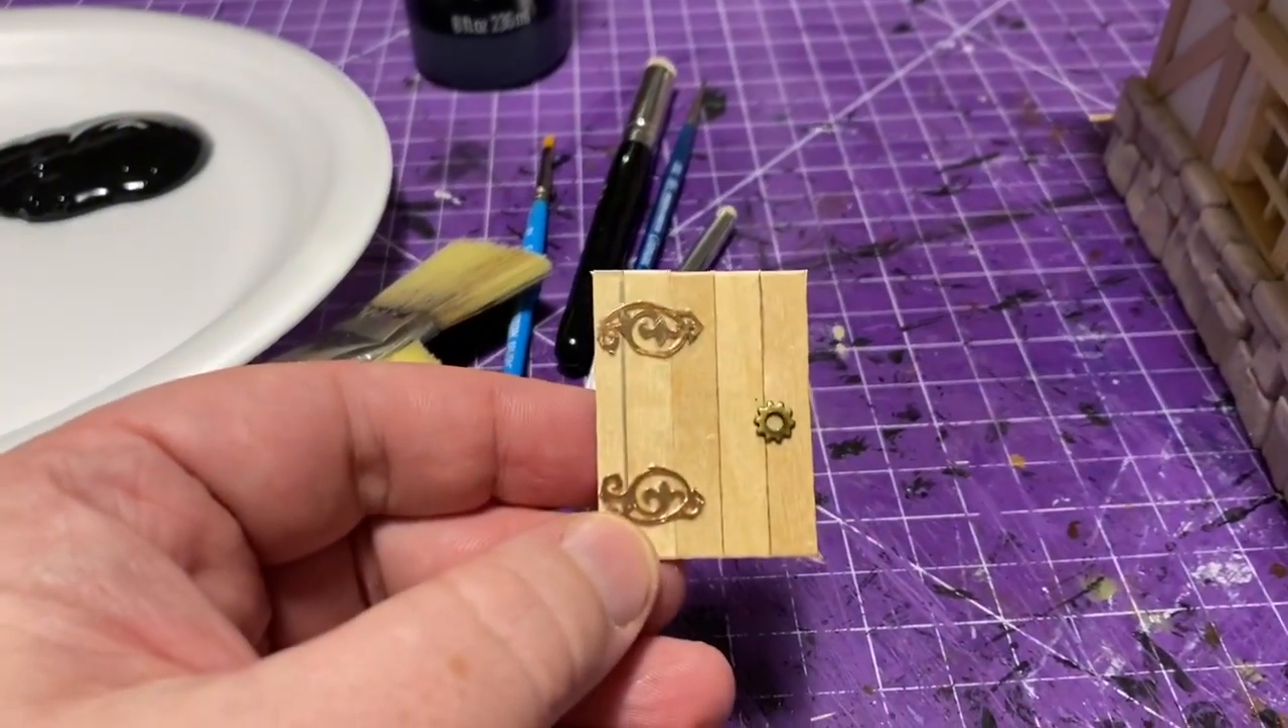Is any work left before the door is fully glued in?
Yes.